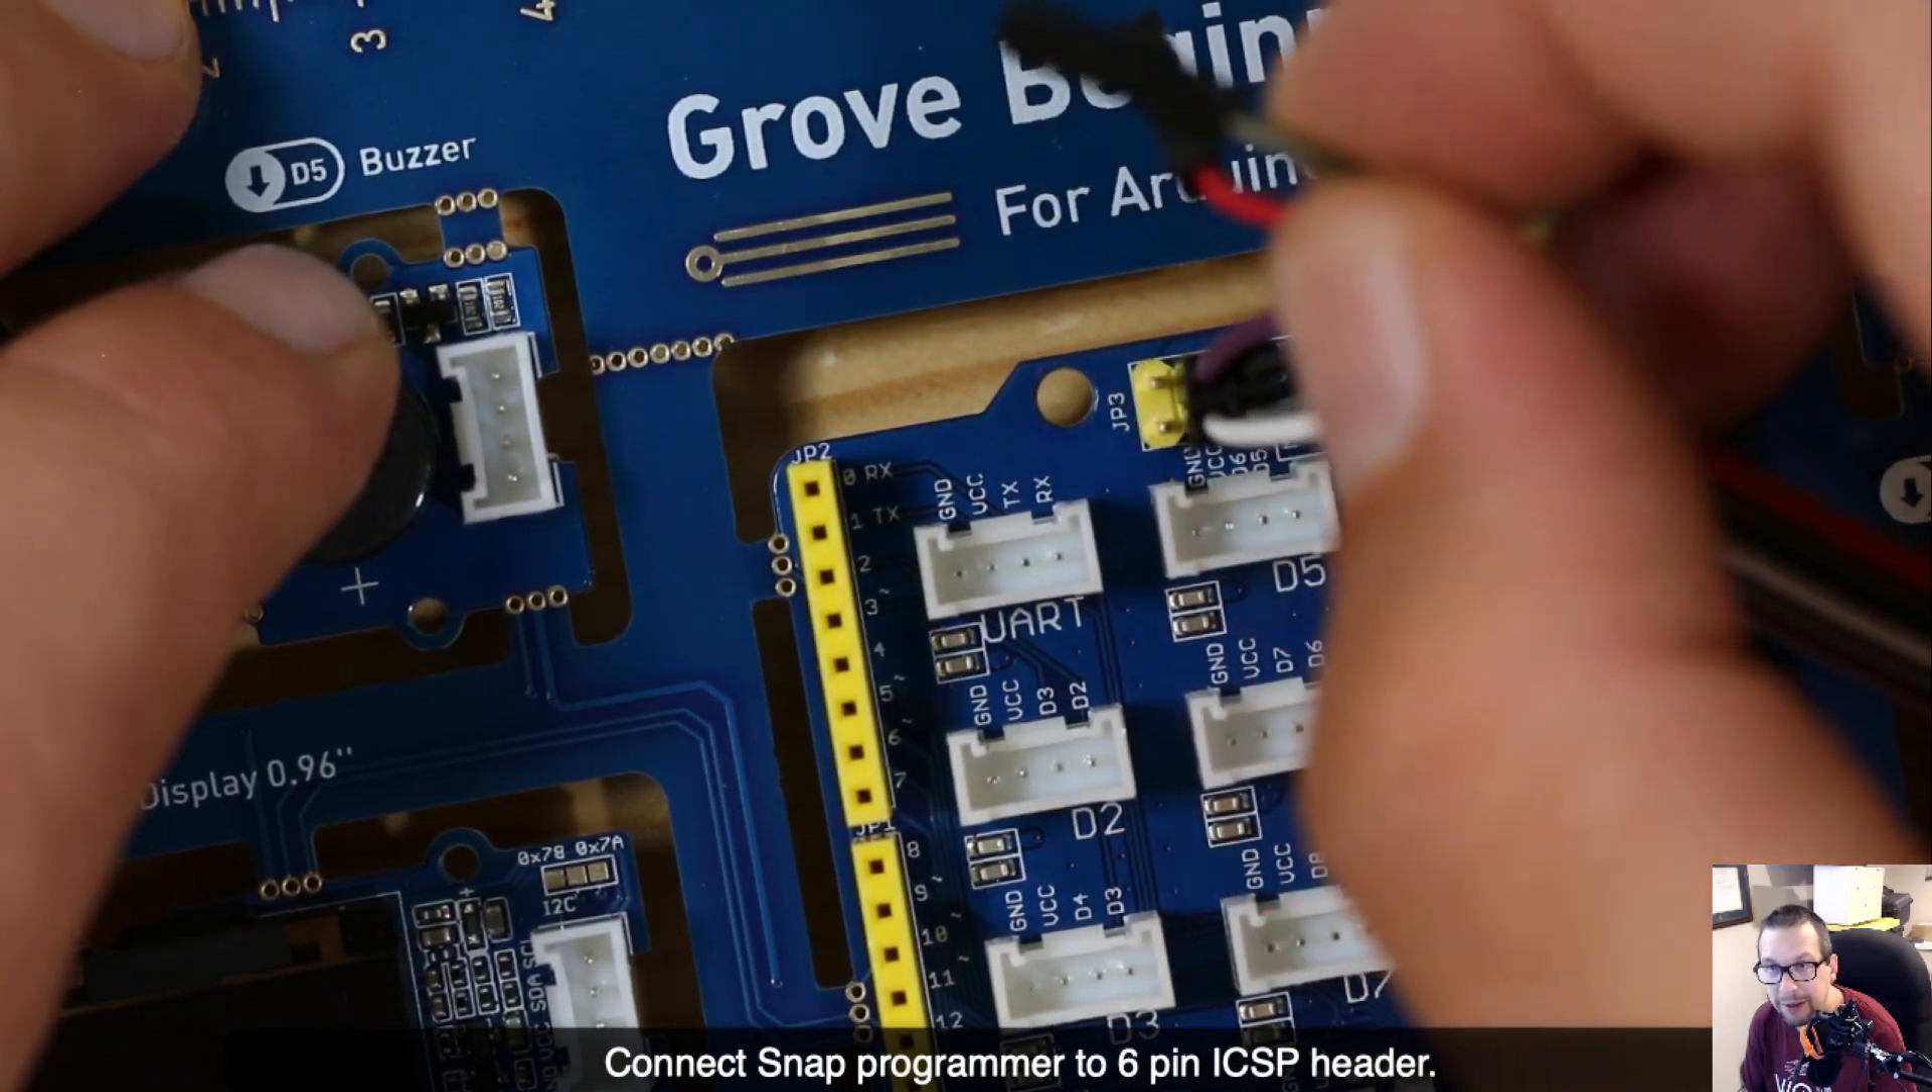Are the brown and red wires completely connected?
No.